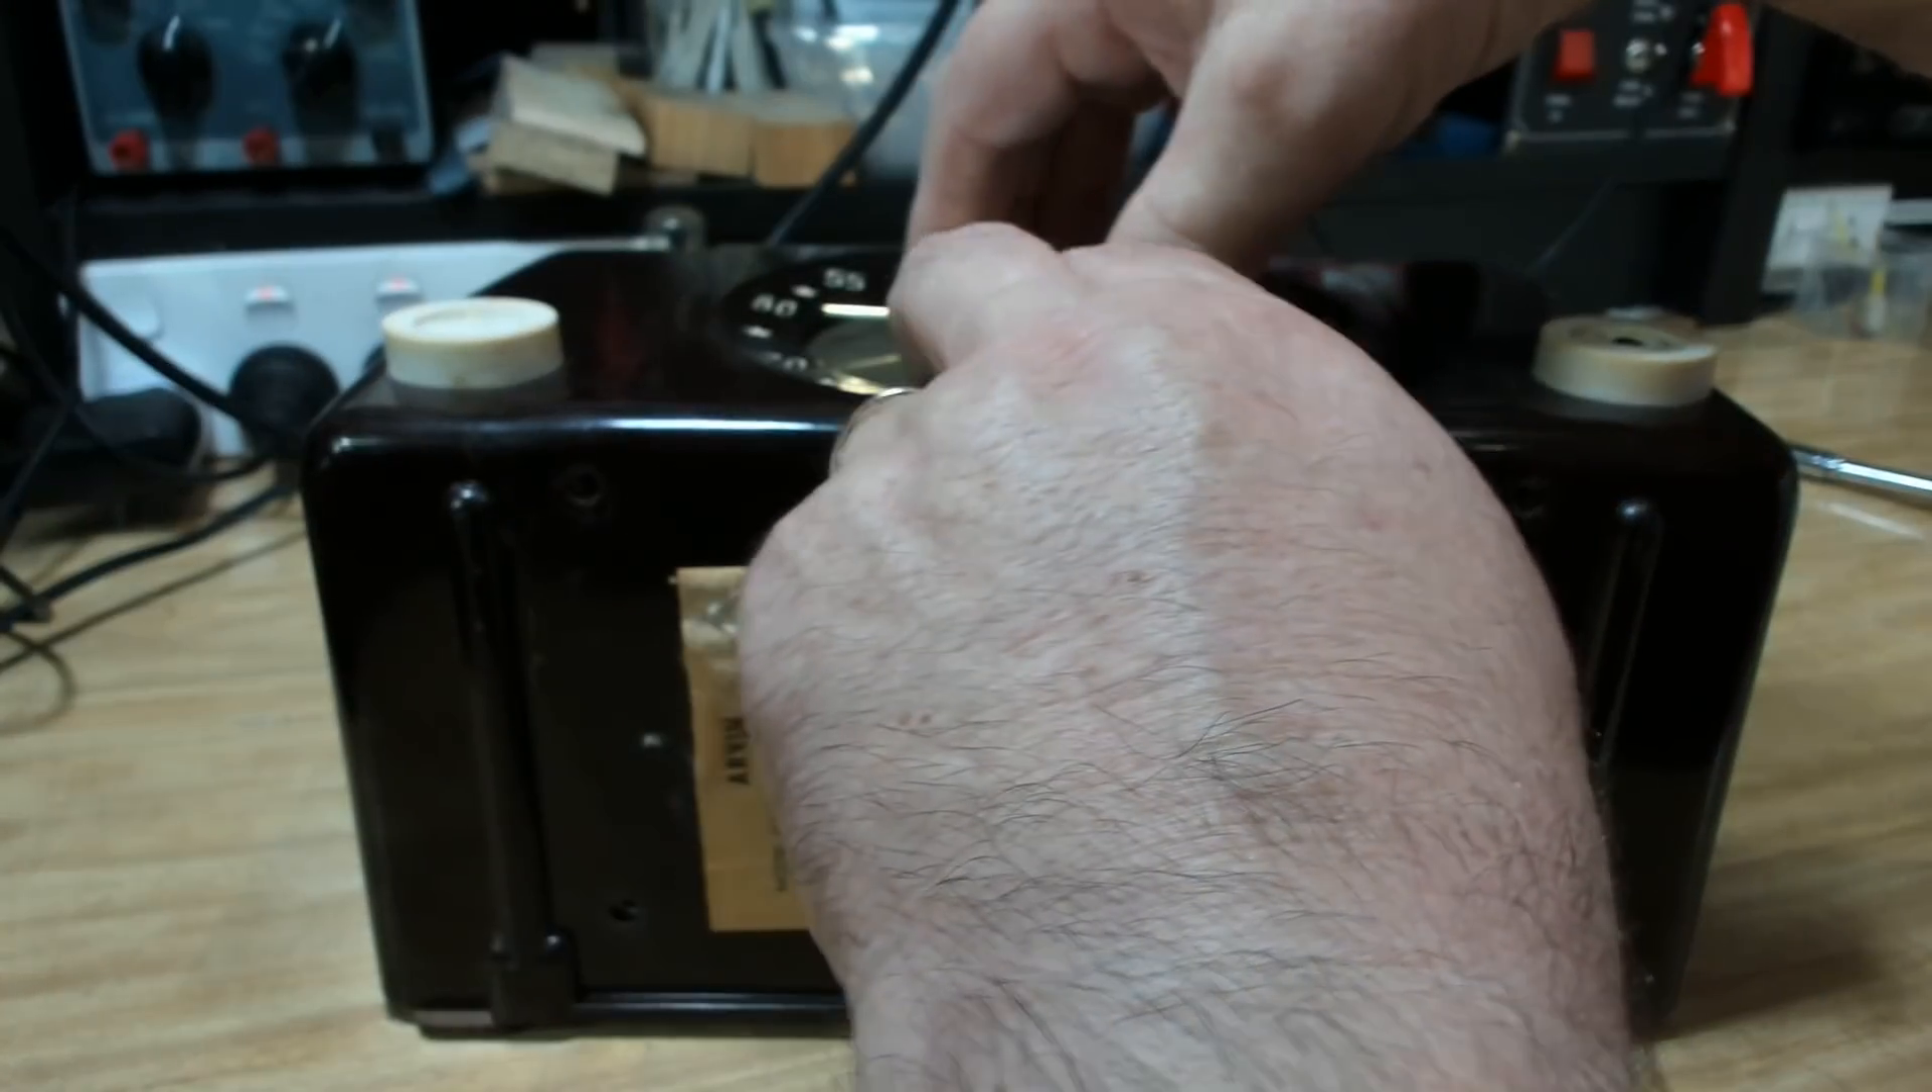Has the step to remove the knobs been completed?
No.